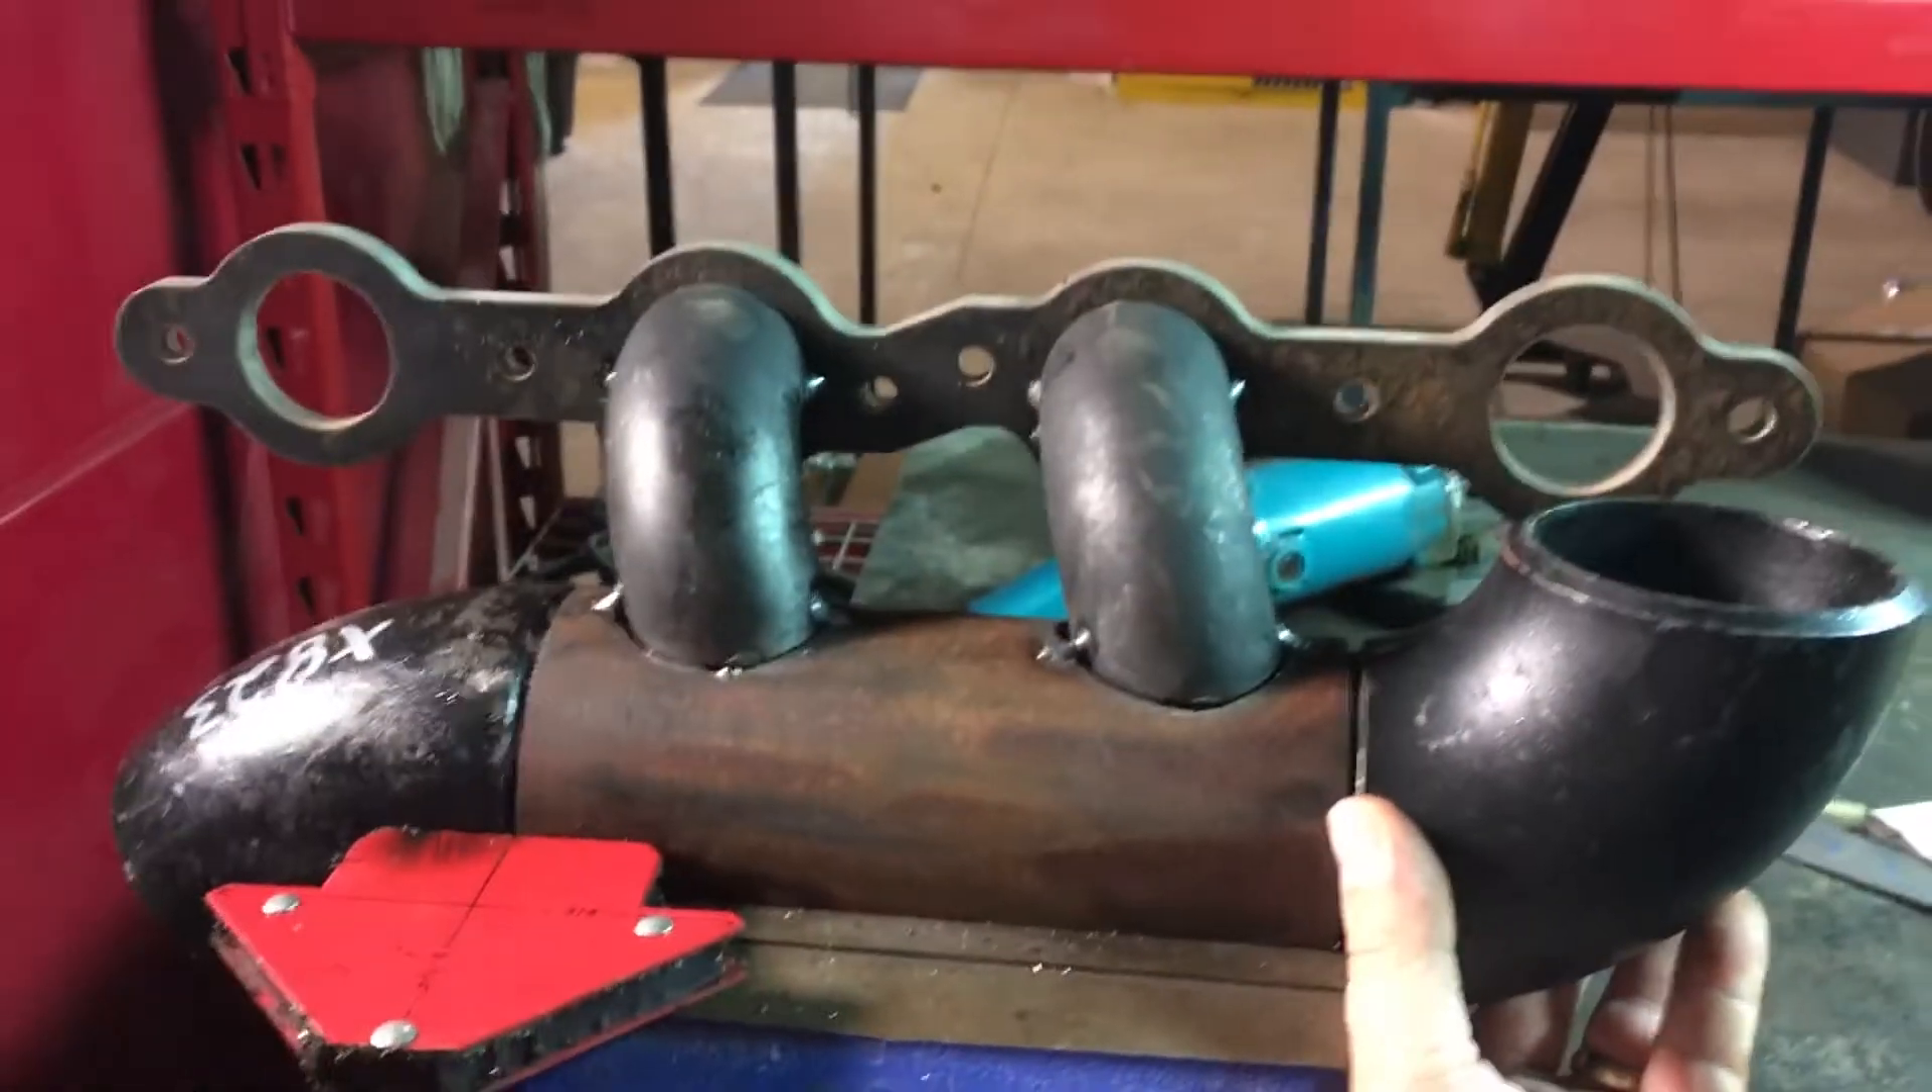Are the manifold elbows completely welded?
No.